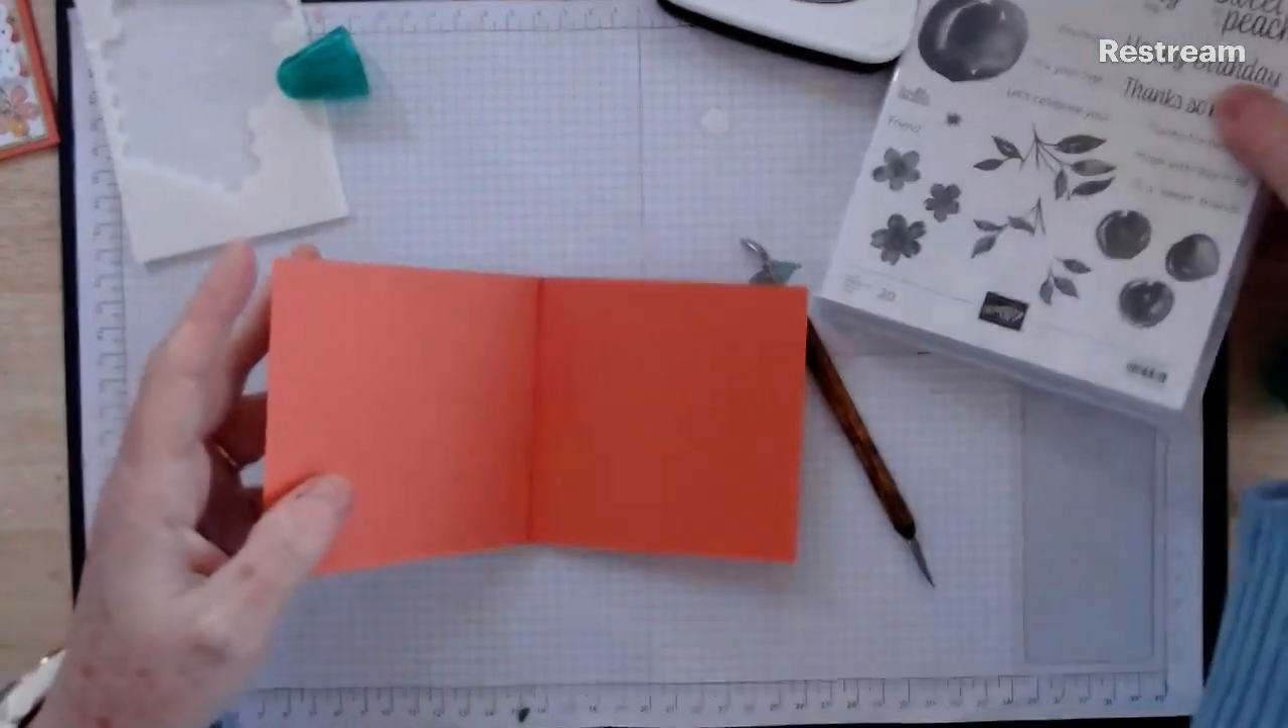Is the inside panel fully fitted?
No.